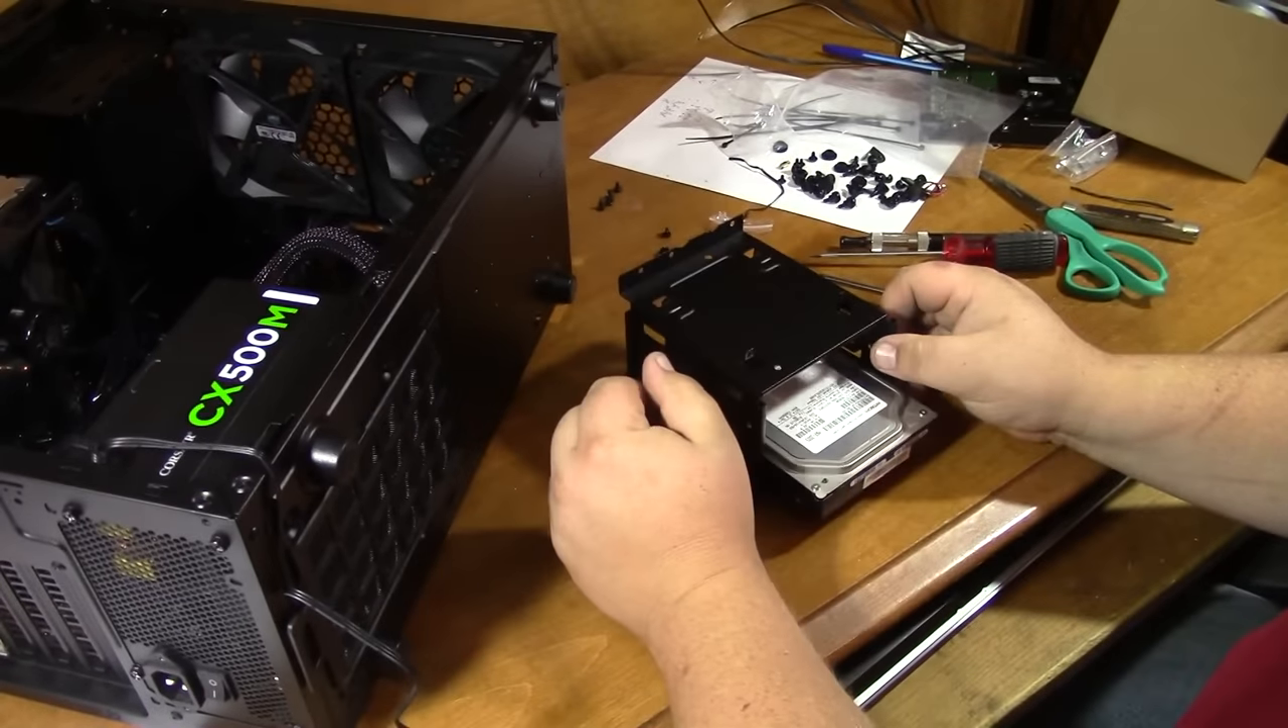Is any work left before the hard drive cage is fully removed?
No.